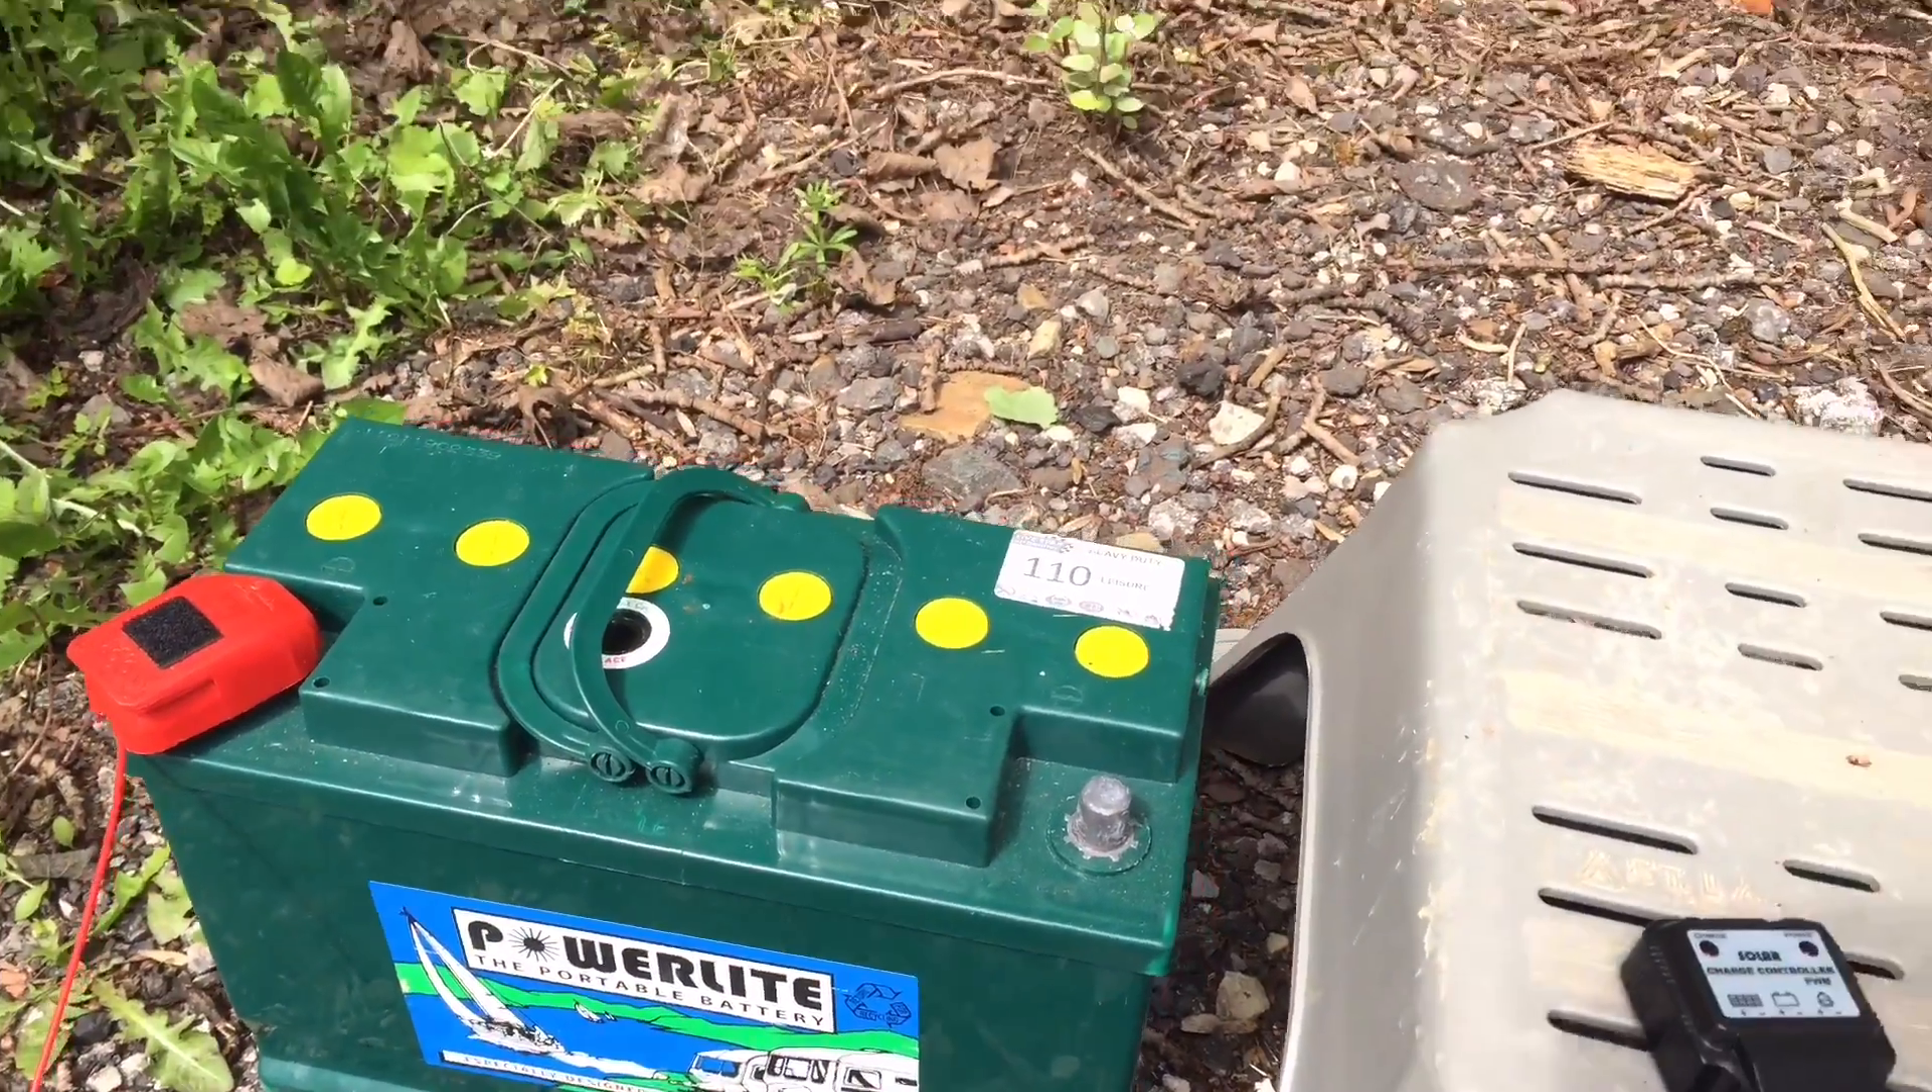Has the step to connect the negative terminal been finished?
No.